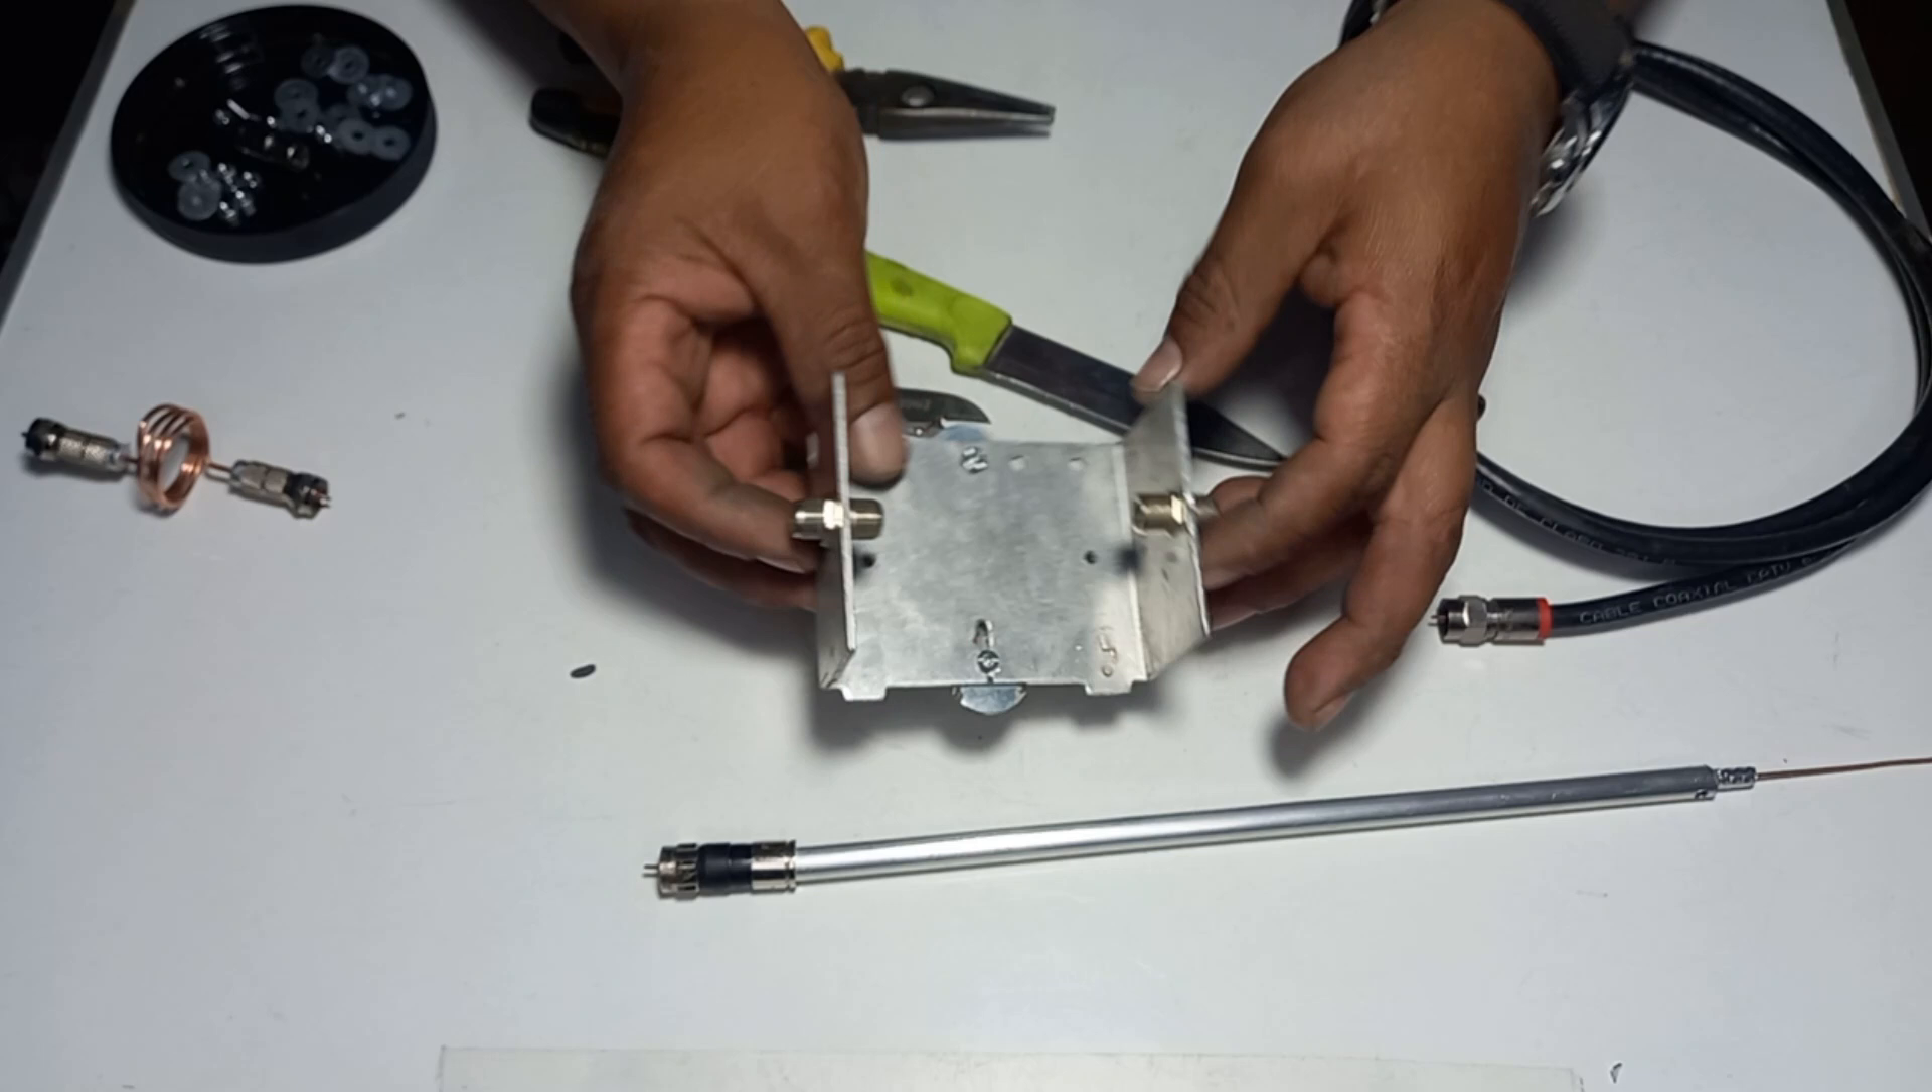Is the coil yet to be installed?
Yes.